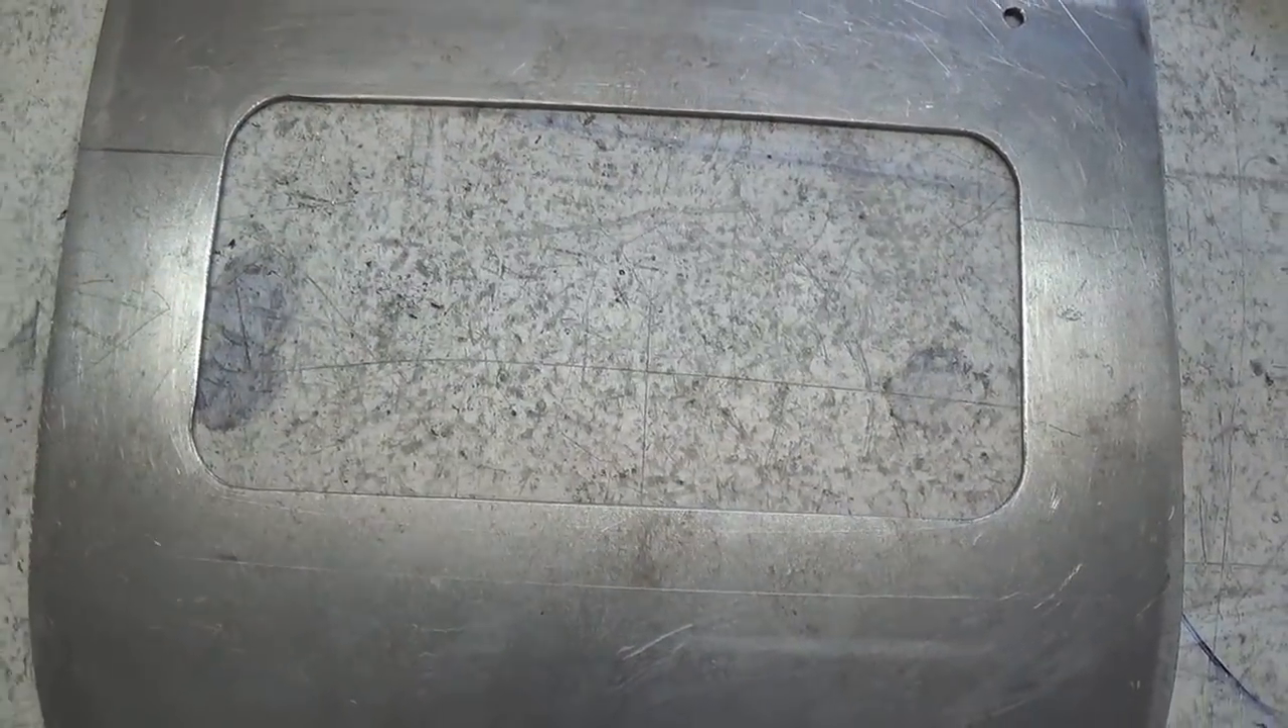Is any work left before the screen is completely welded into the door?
Yes.